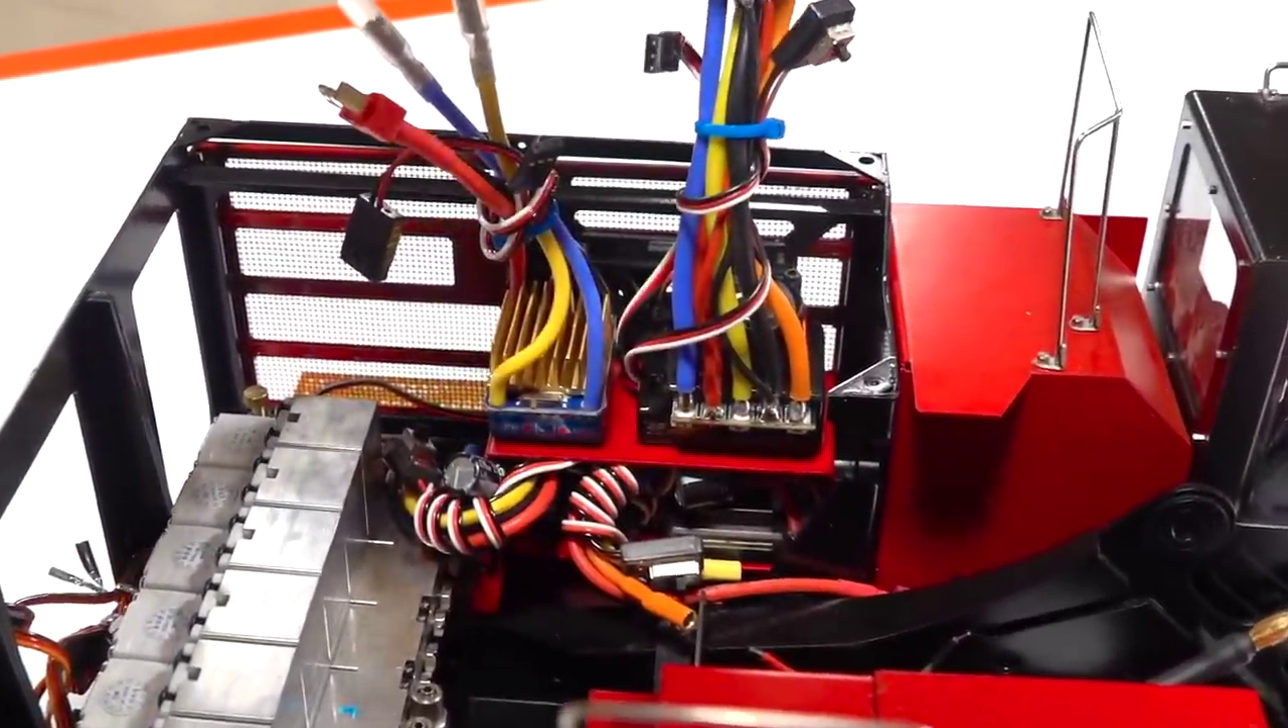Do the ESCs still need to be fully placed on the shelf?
No.